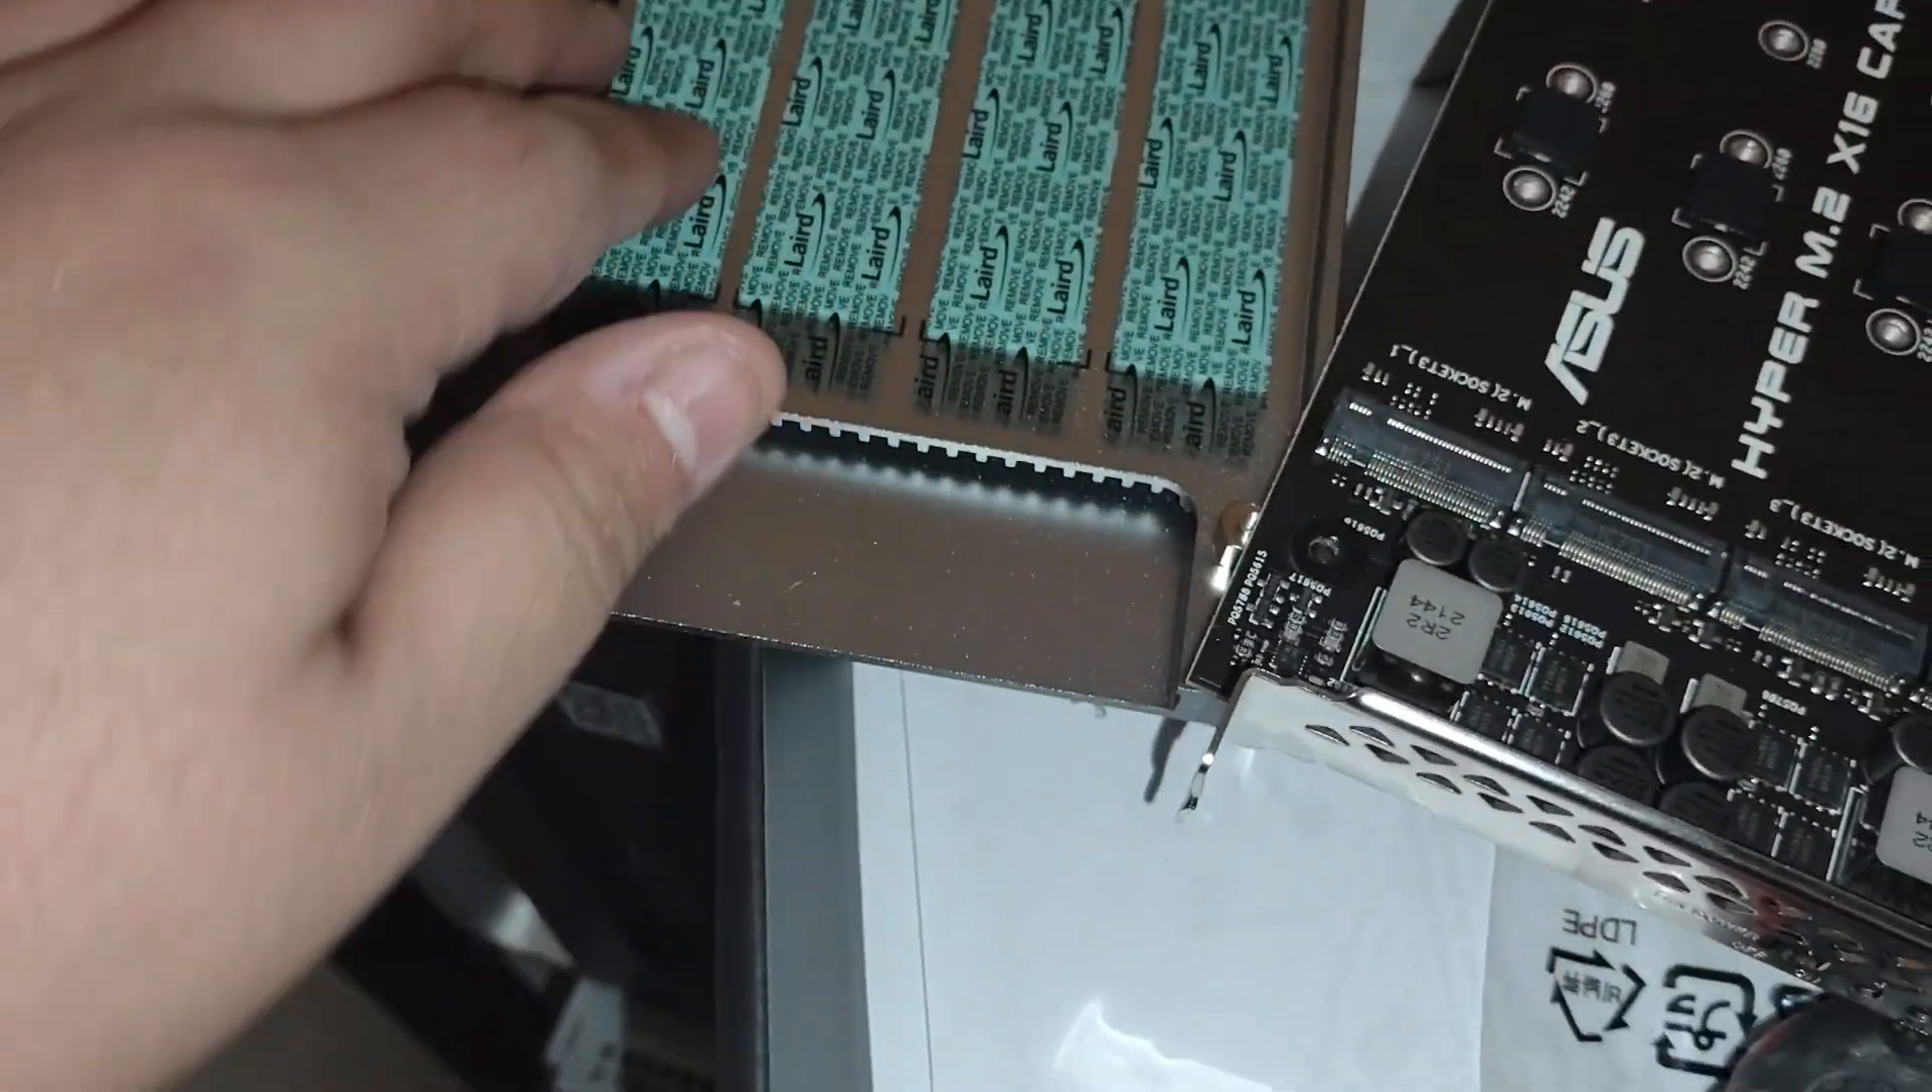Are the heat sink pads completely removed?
No.